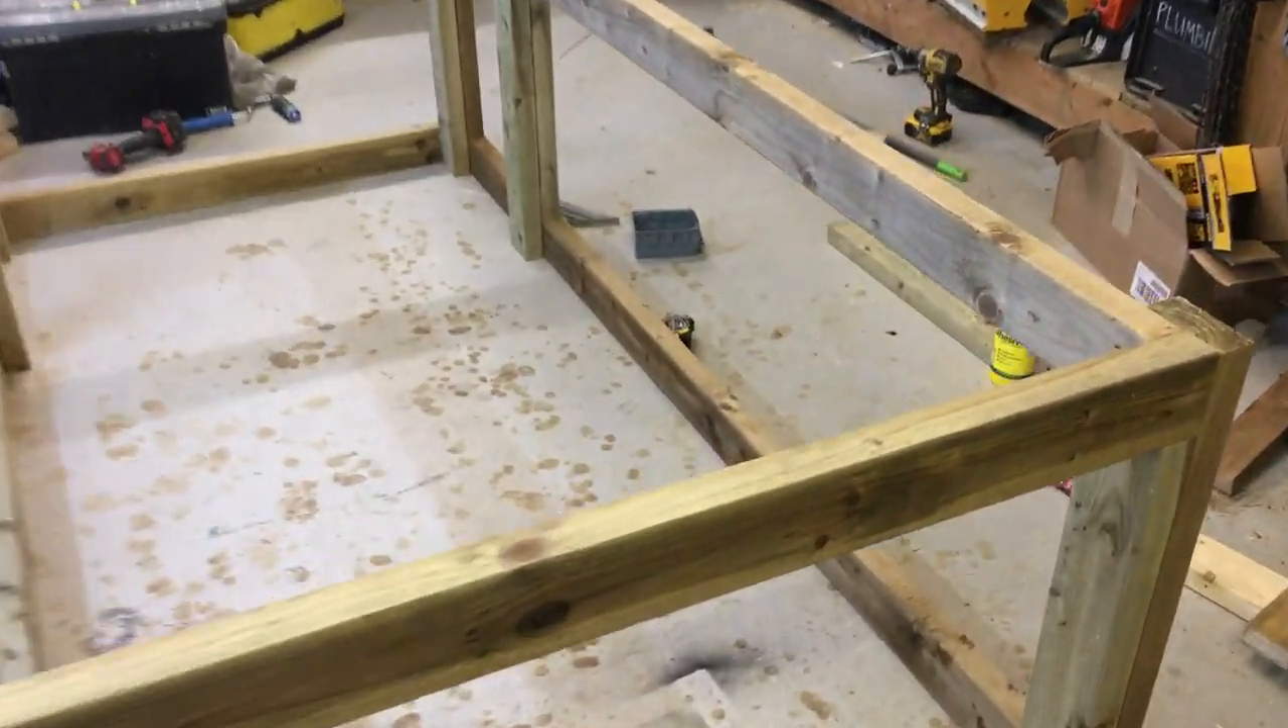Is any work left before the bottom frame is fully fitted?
No.